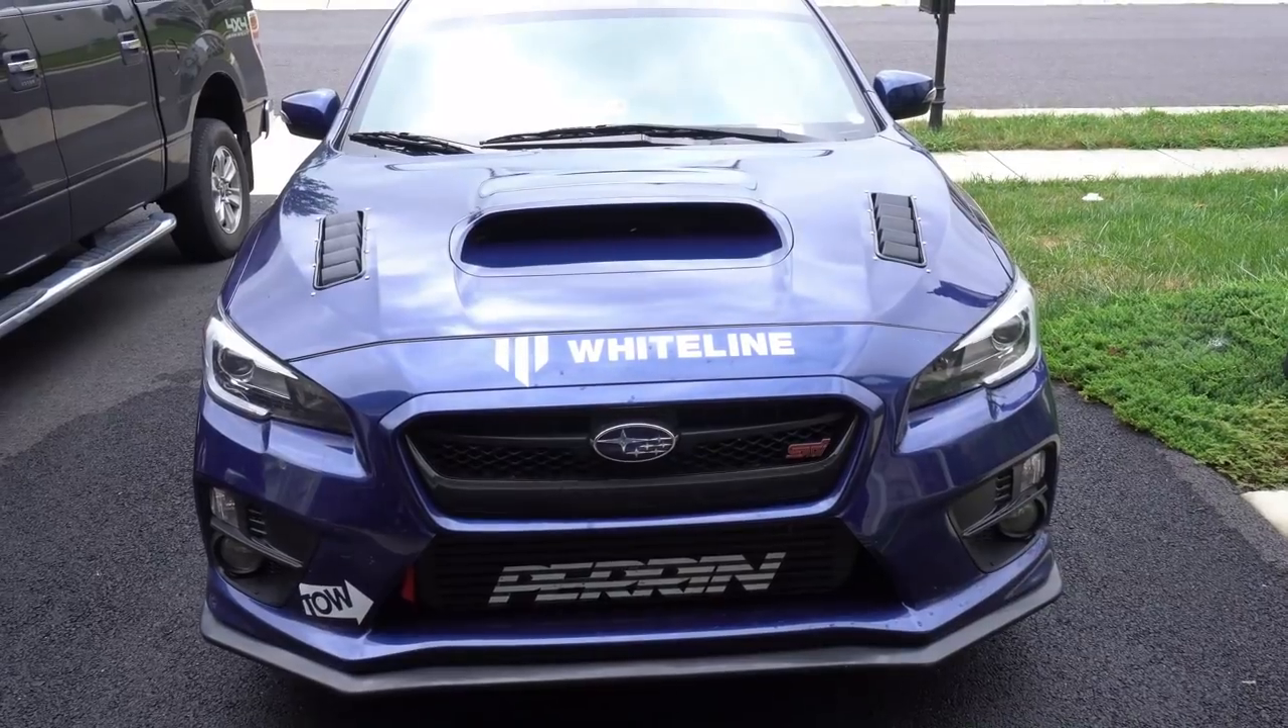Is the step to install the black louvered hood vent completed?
Yes.